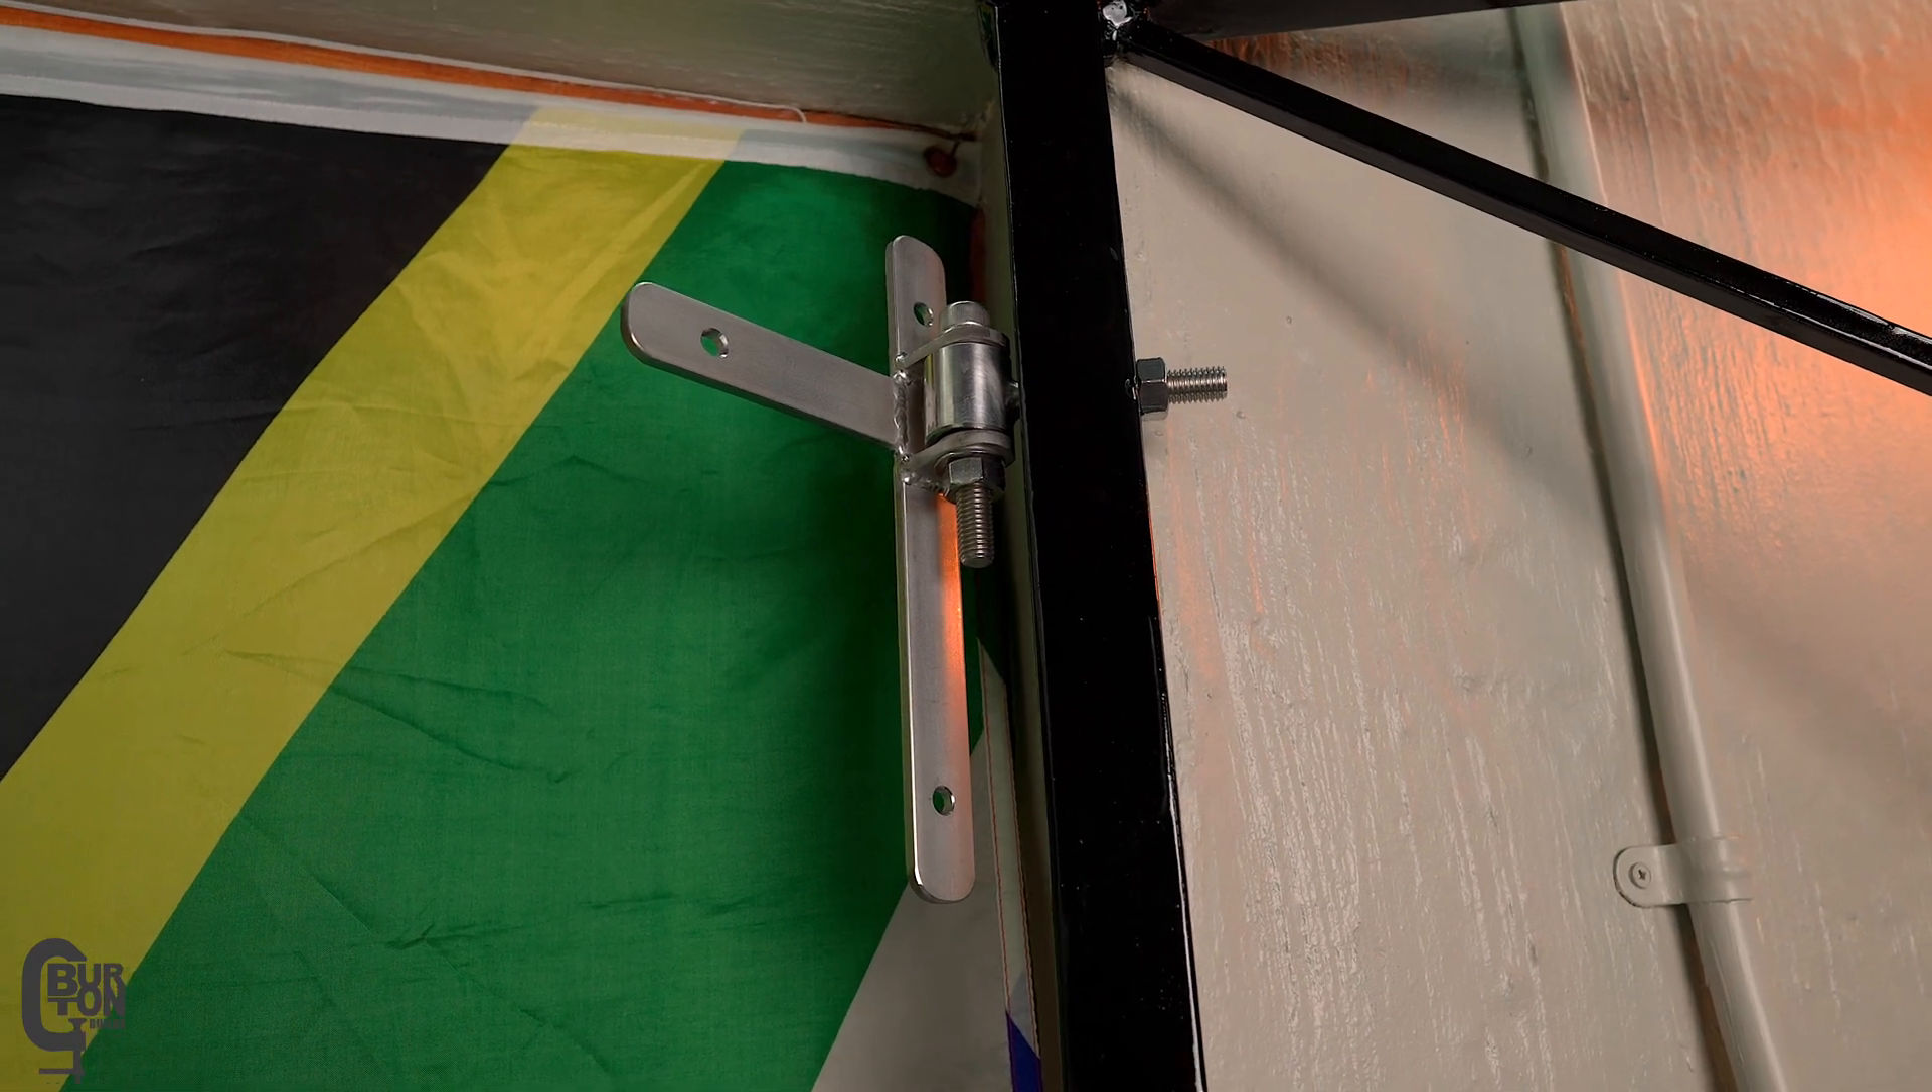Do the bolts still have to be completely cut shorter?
Yes.